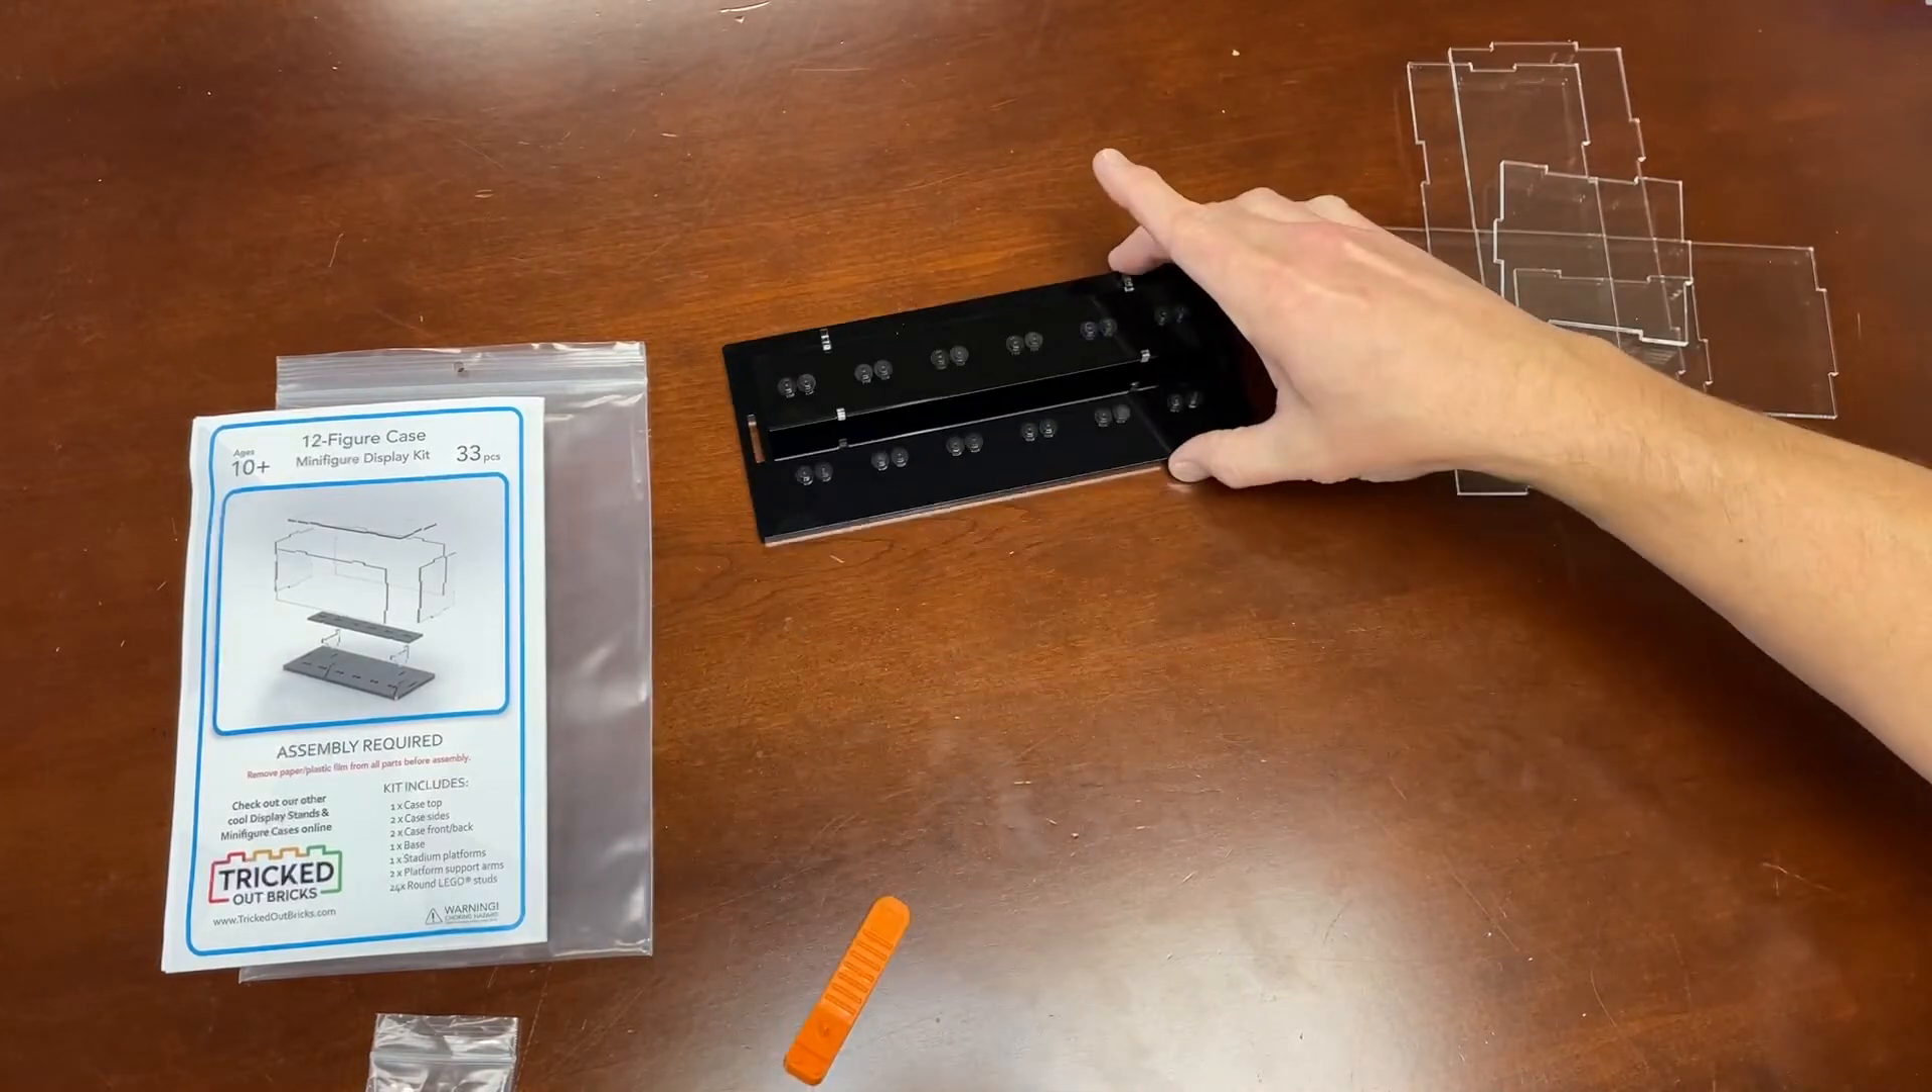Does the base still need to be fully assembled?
No.